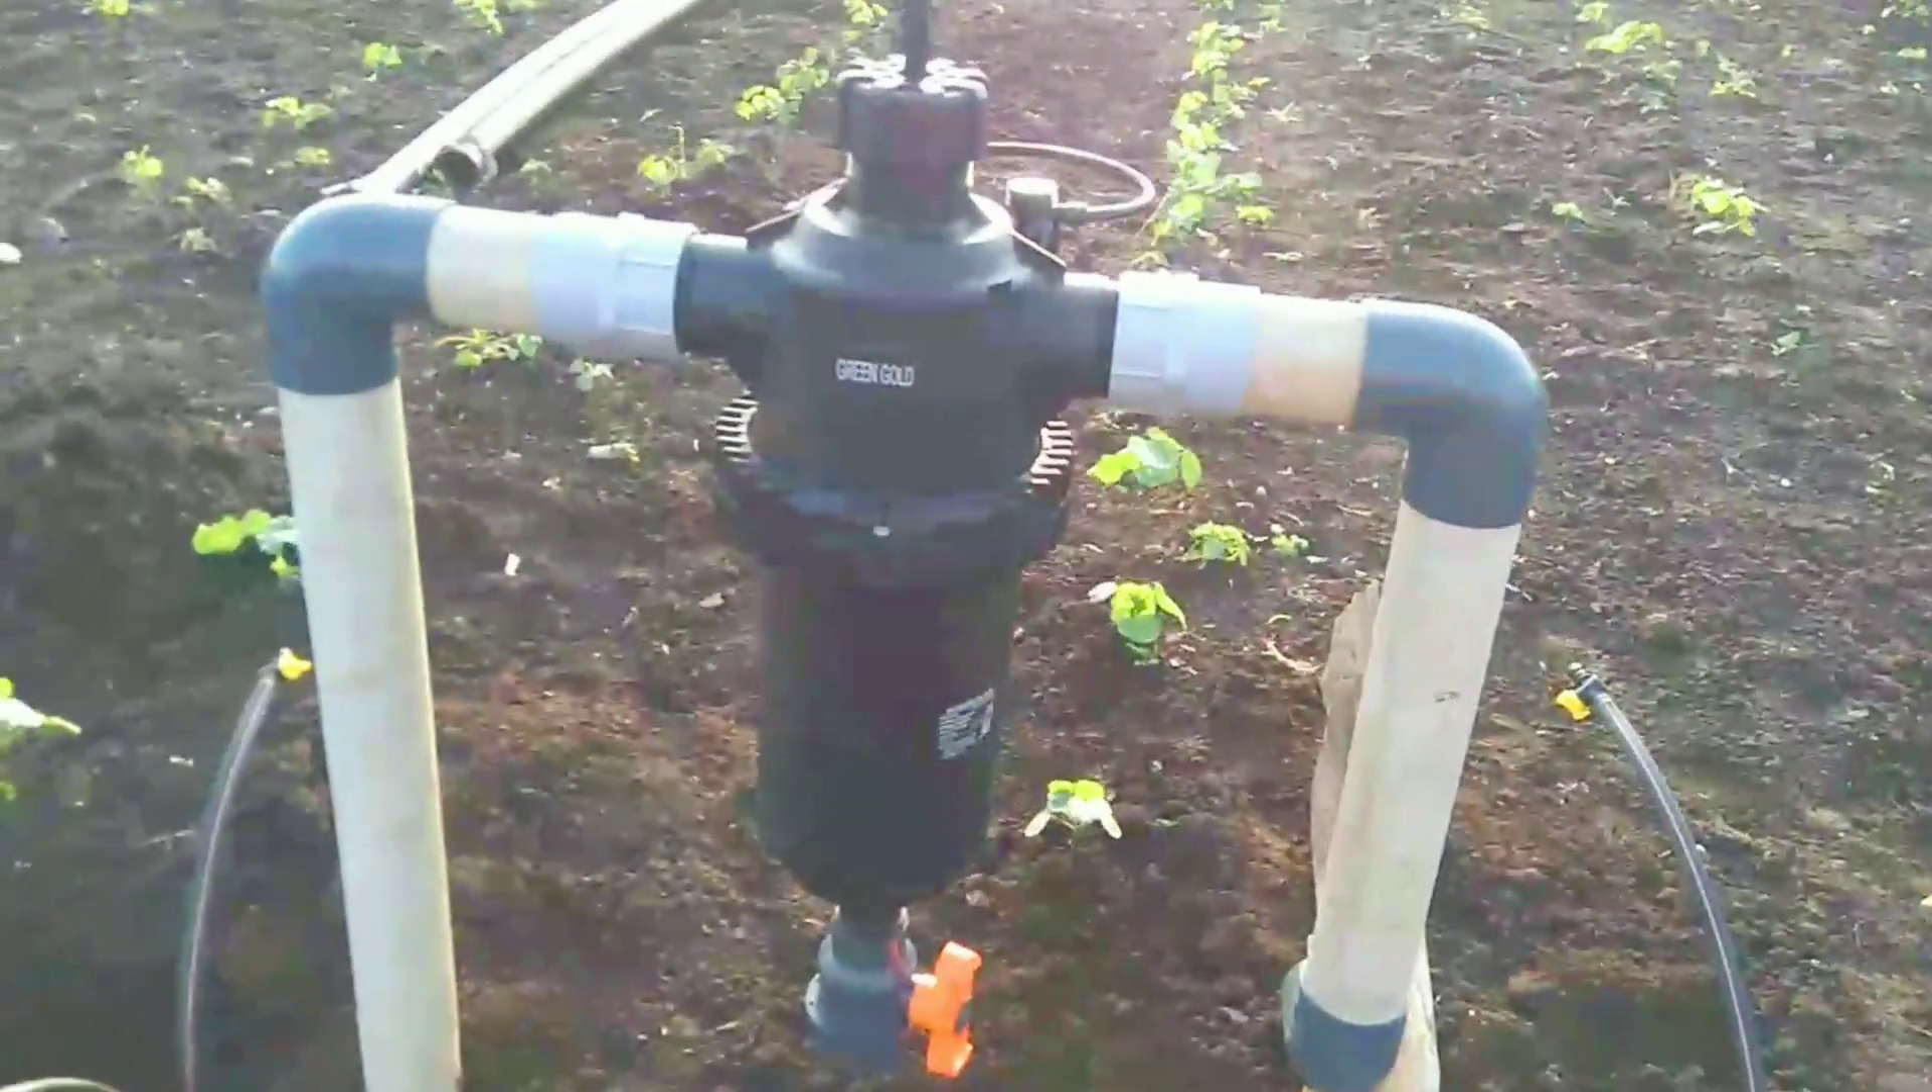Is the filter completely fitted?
Yes.